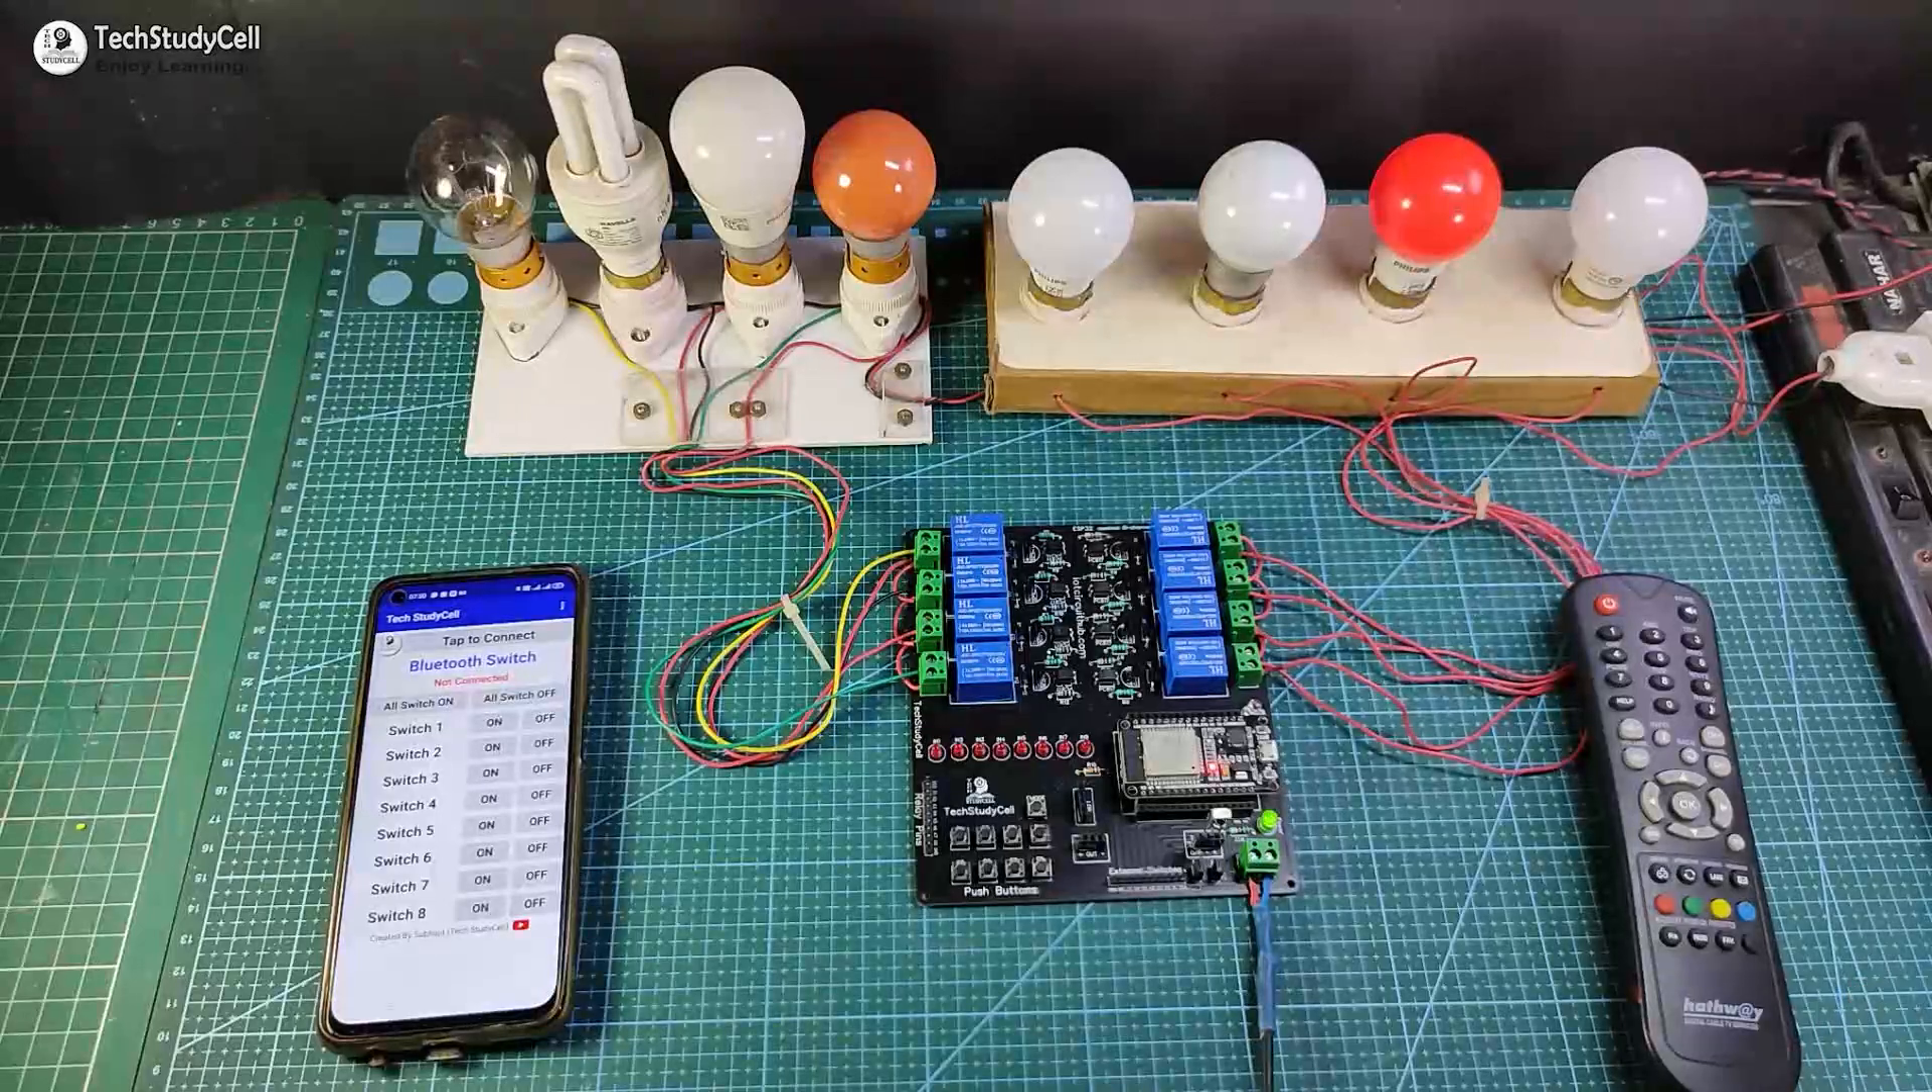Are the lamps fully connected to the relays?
Yes.